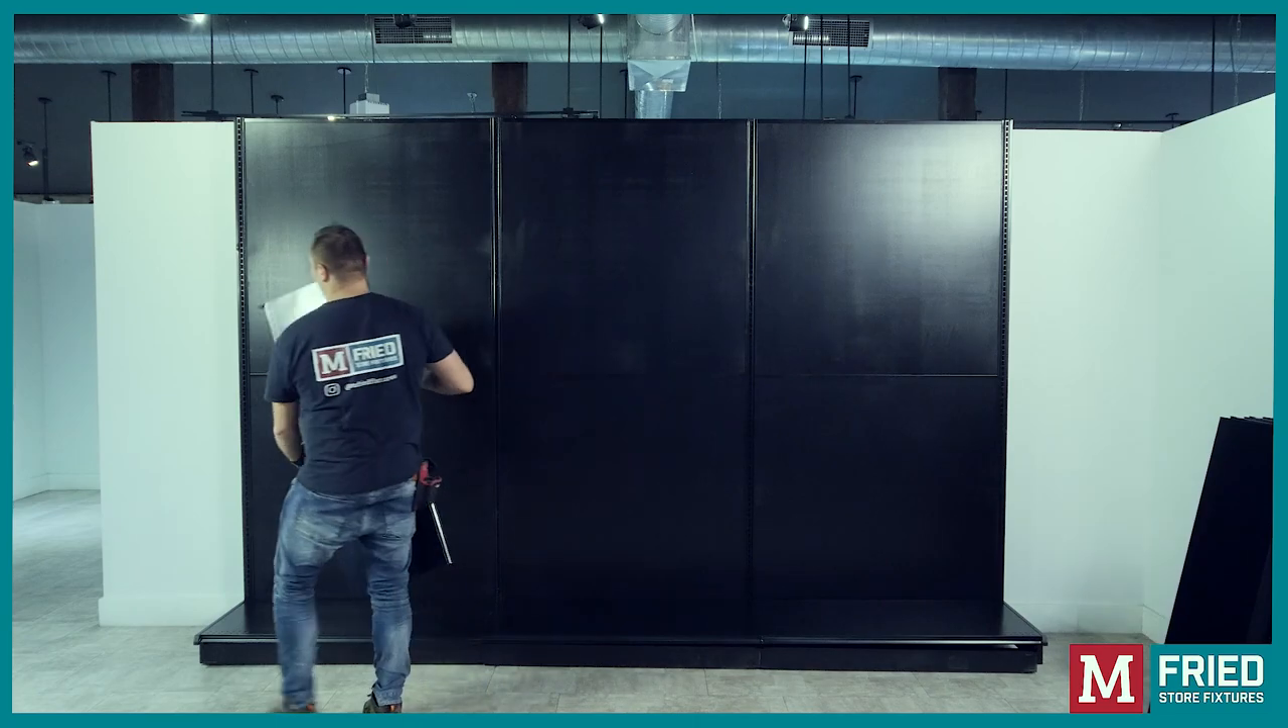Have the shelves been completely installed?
No.